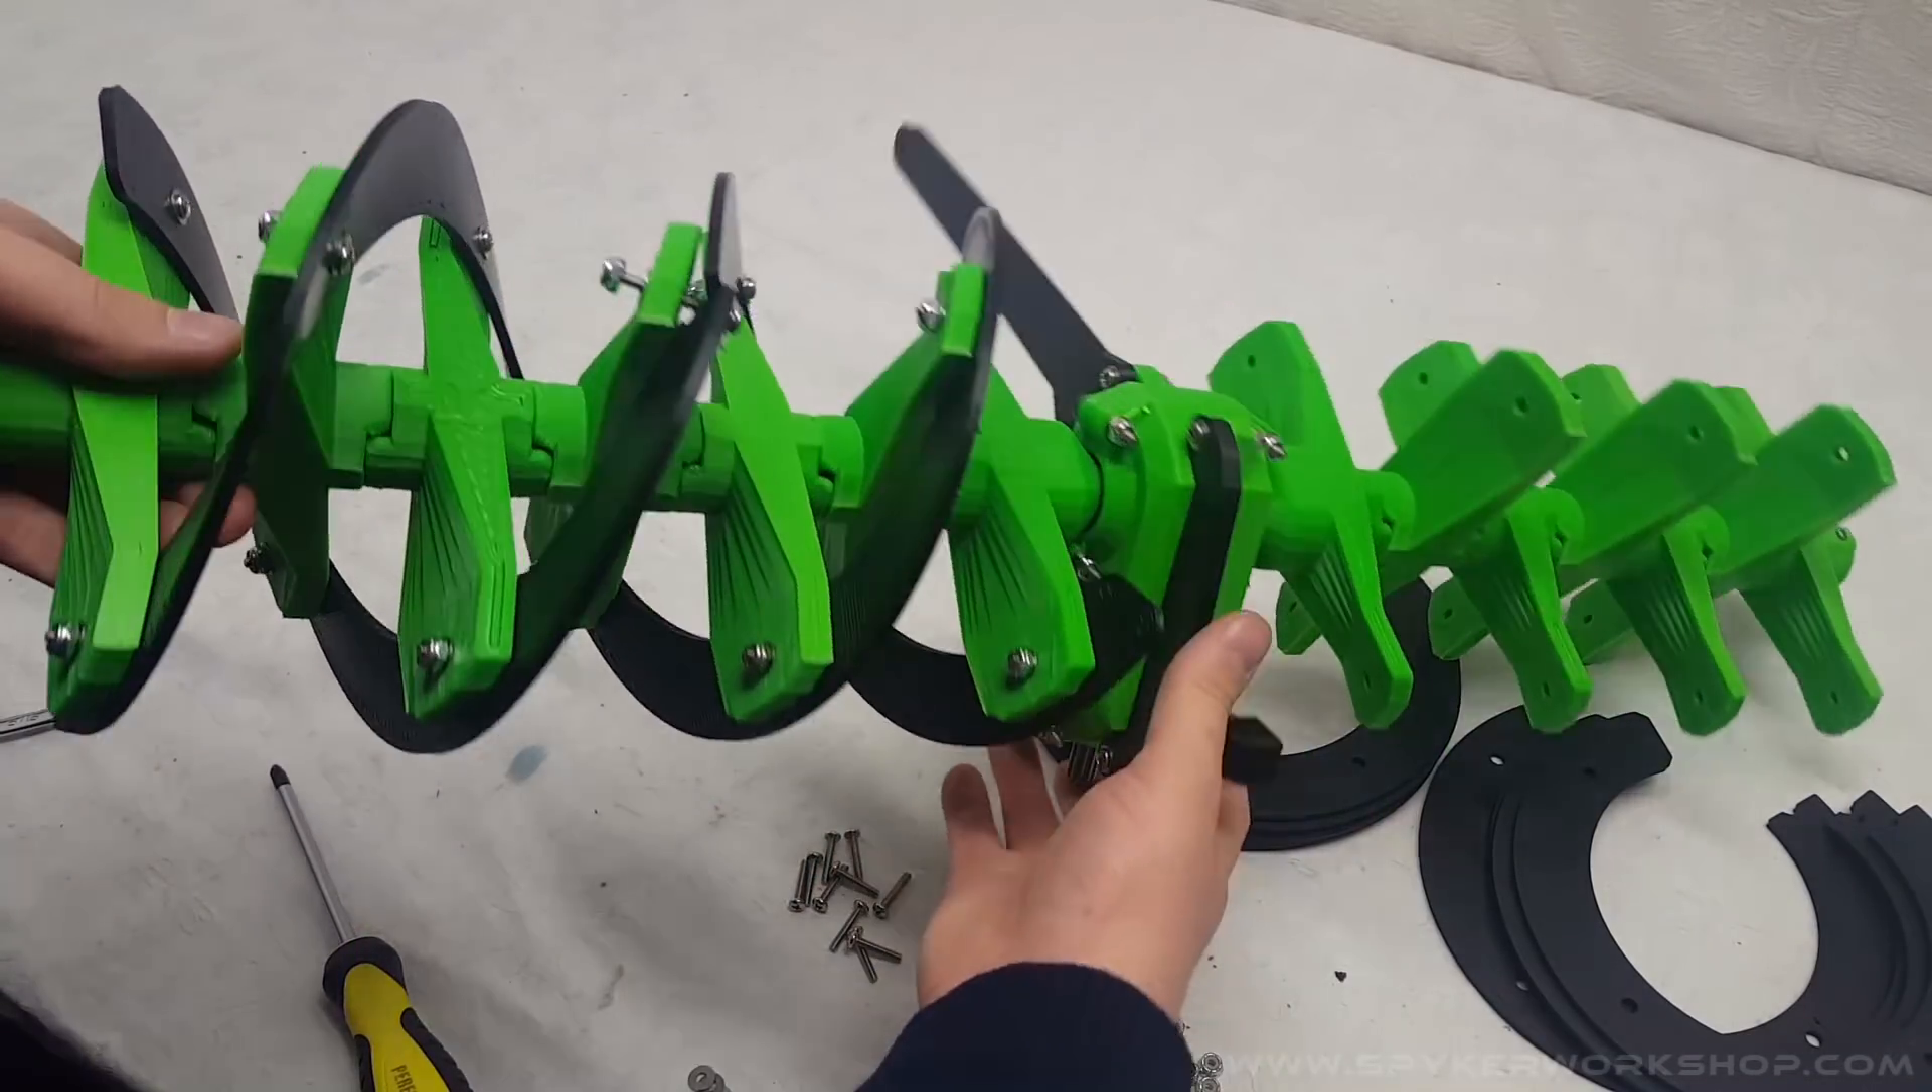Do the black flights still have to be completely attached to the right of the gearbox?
Yes.